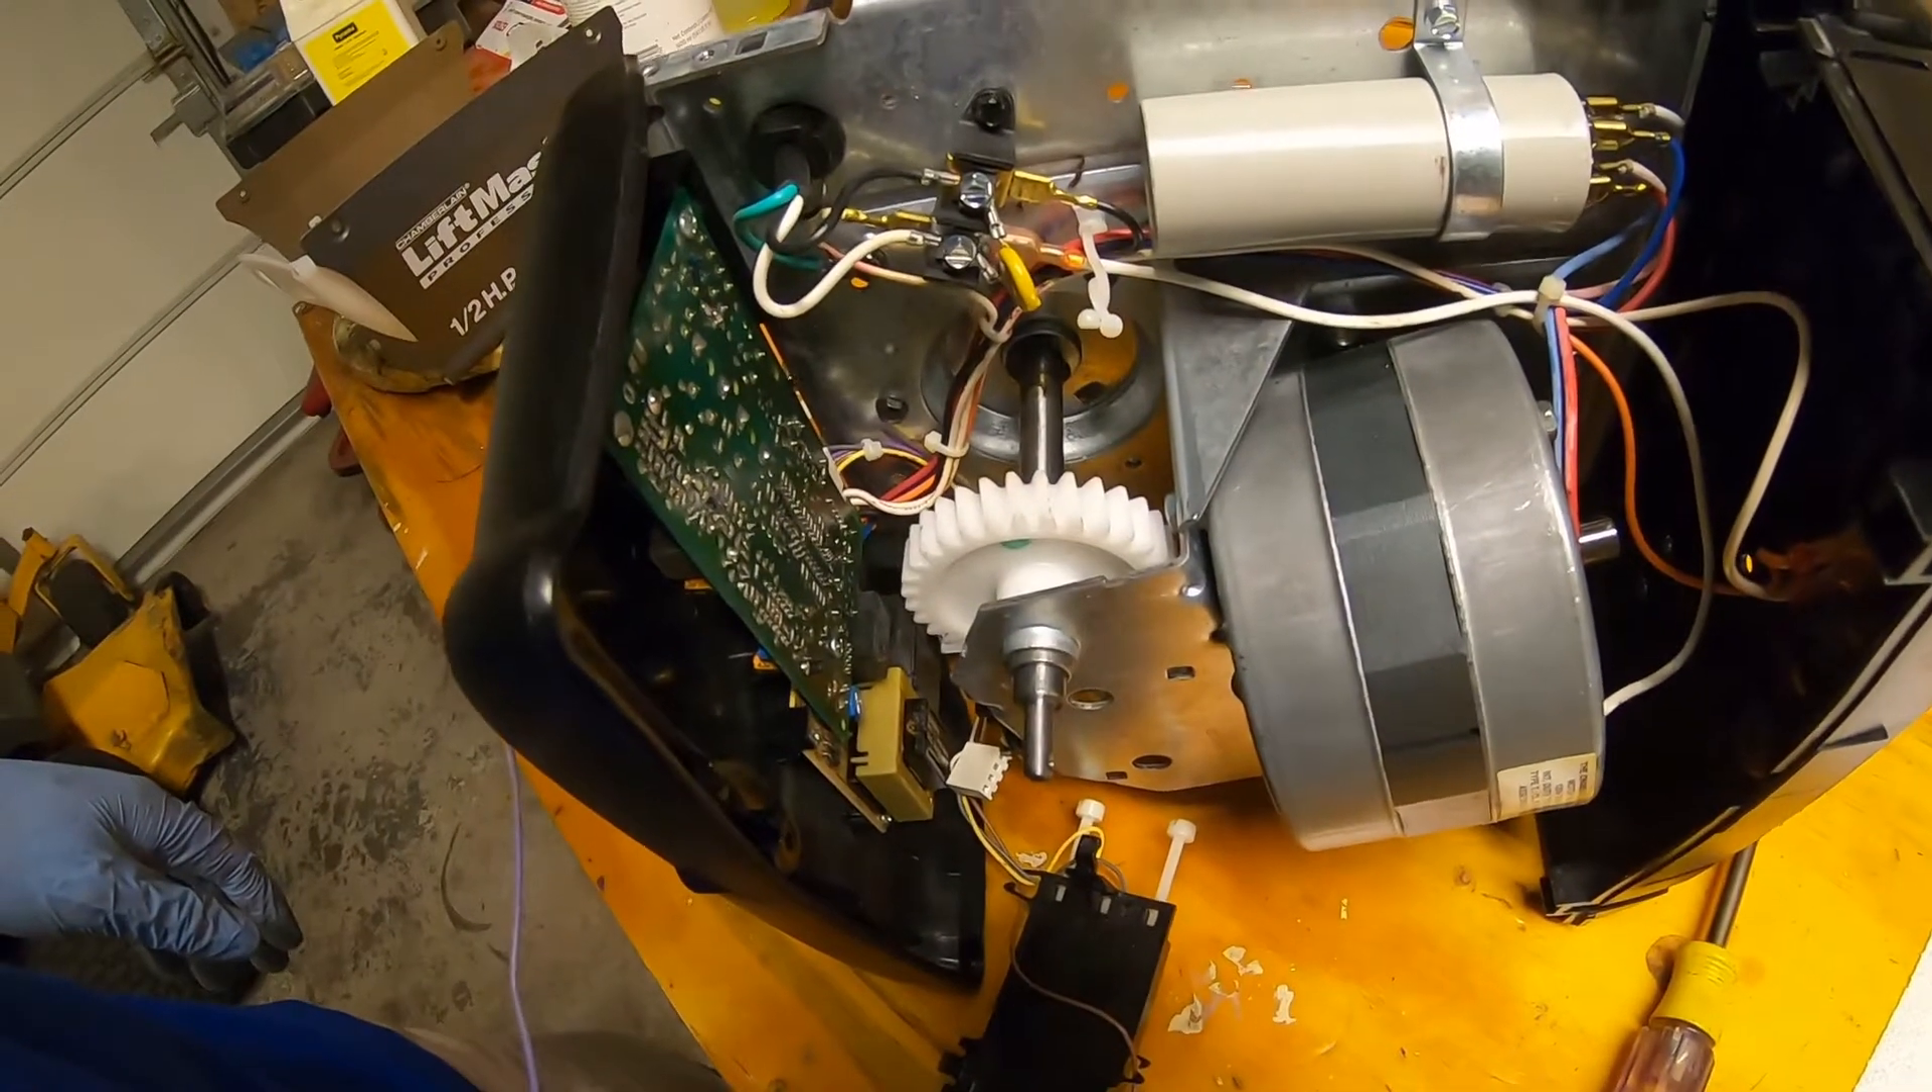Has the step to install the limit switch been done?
No.